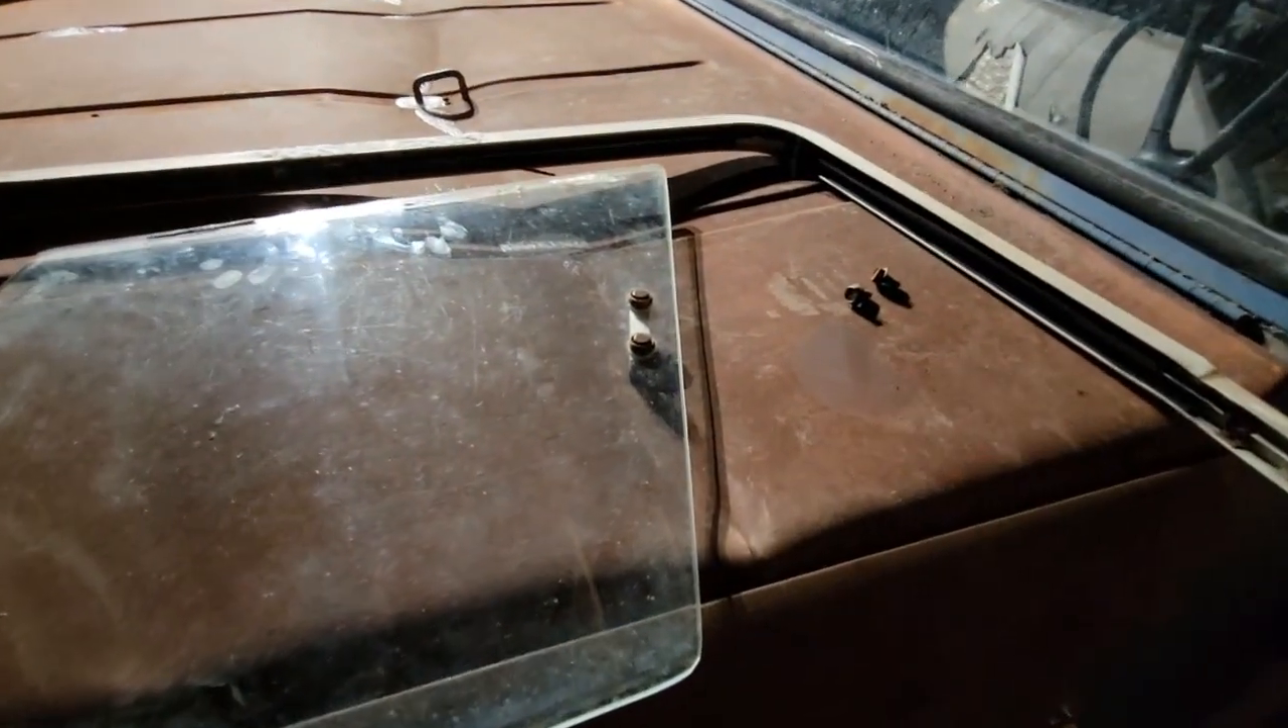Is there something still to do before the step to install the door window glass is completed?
Yes.